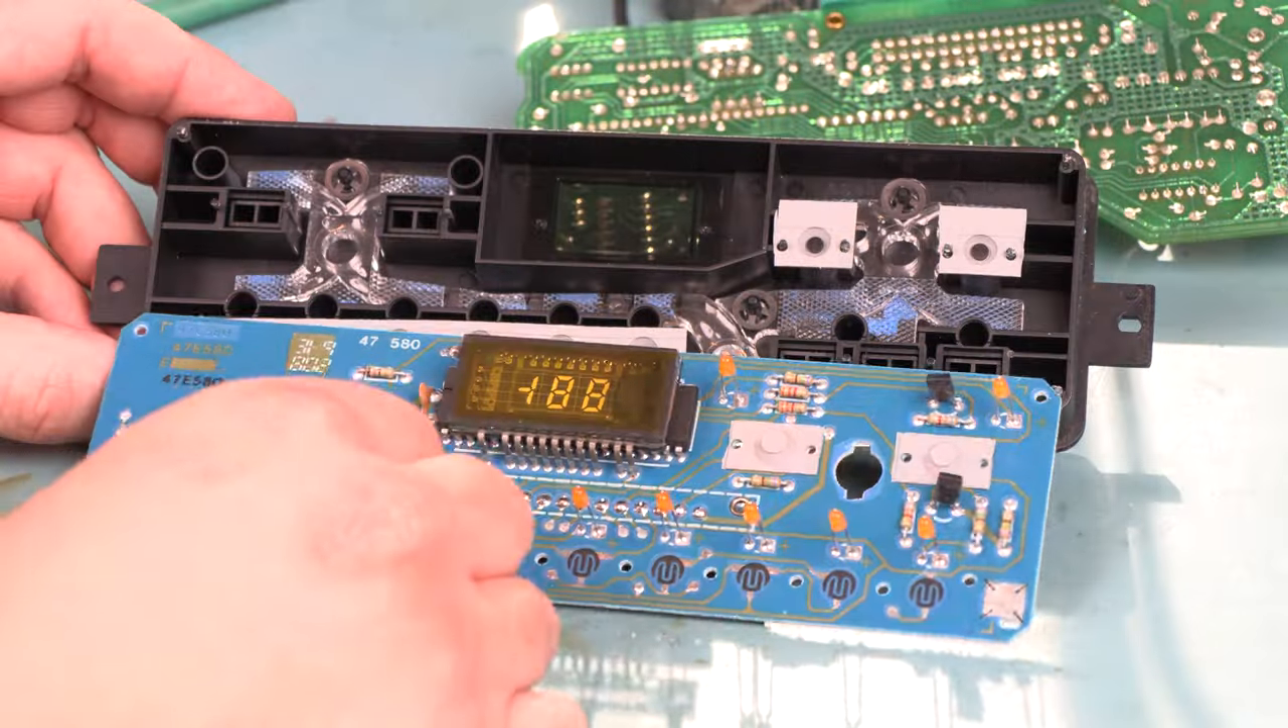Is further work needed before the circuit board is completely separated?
No.